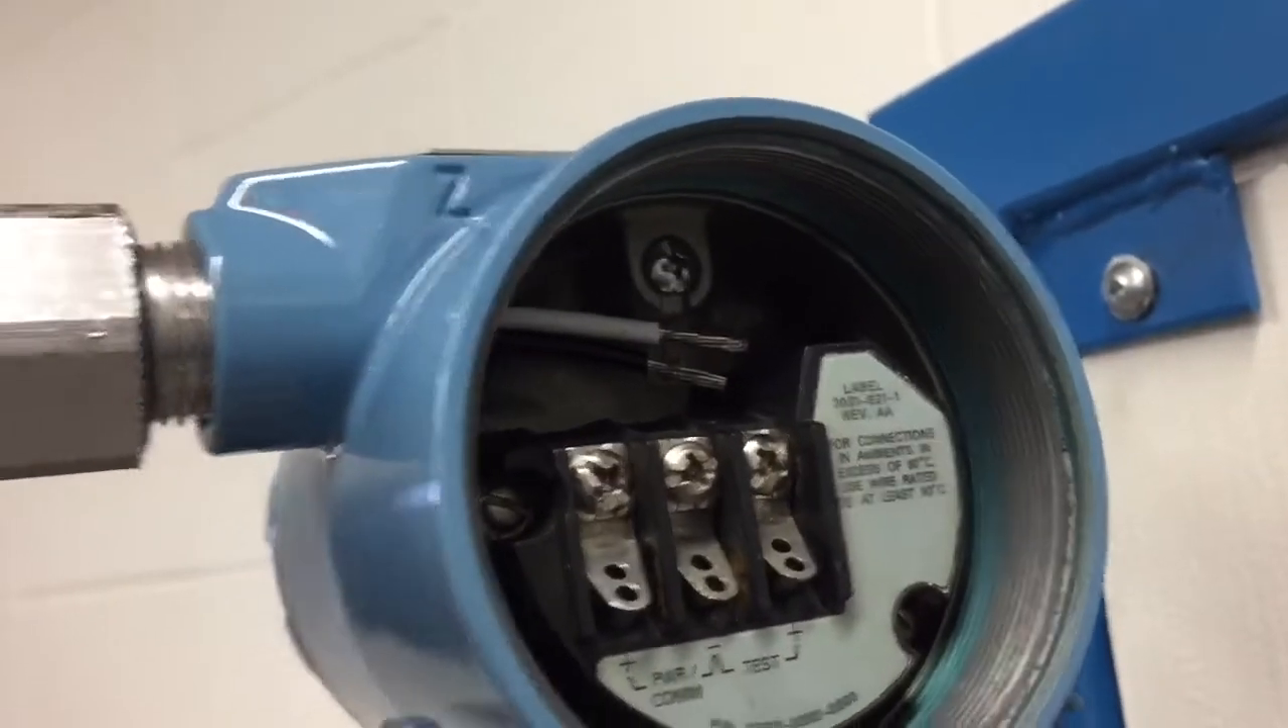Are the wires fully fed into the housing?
Yes.